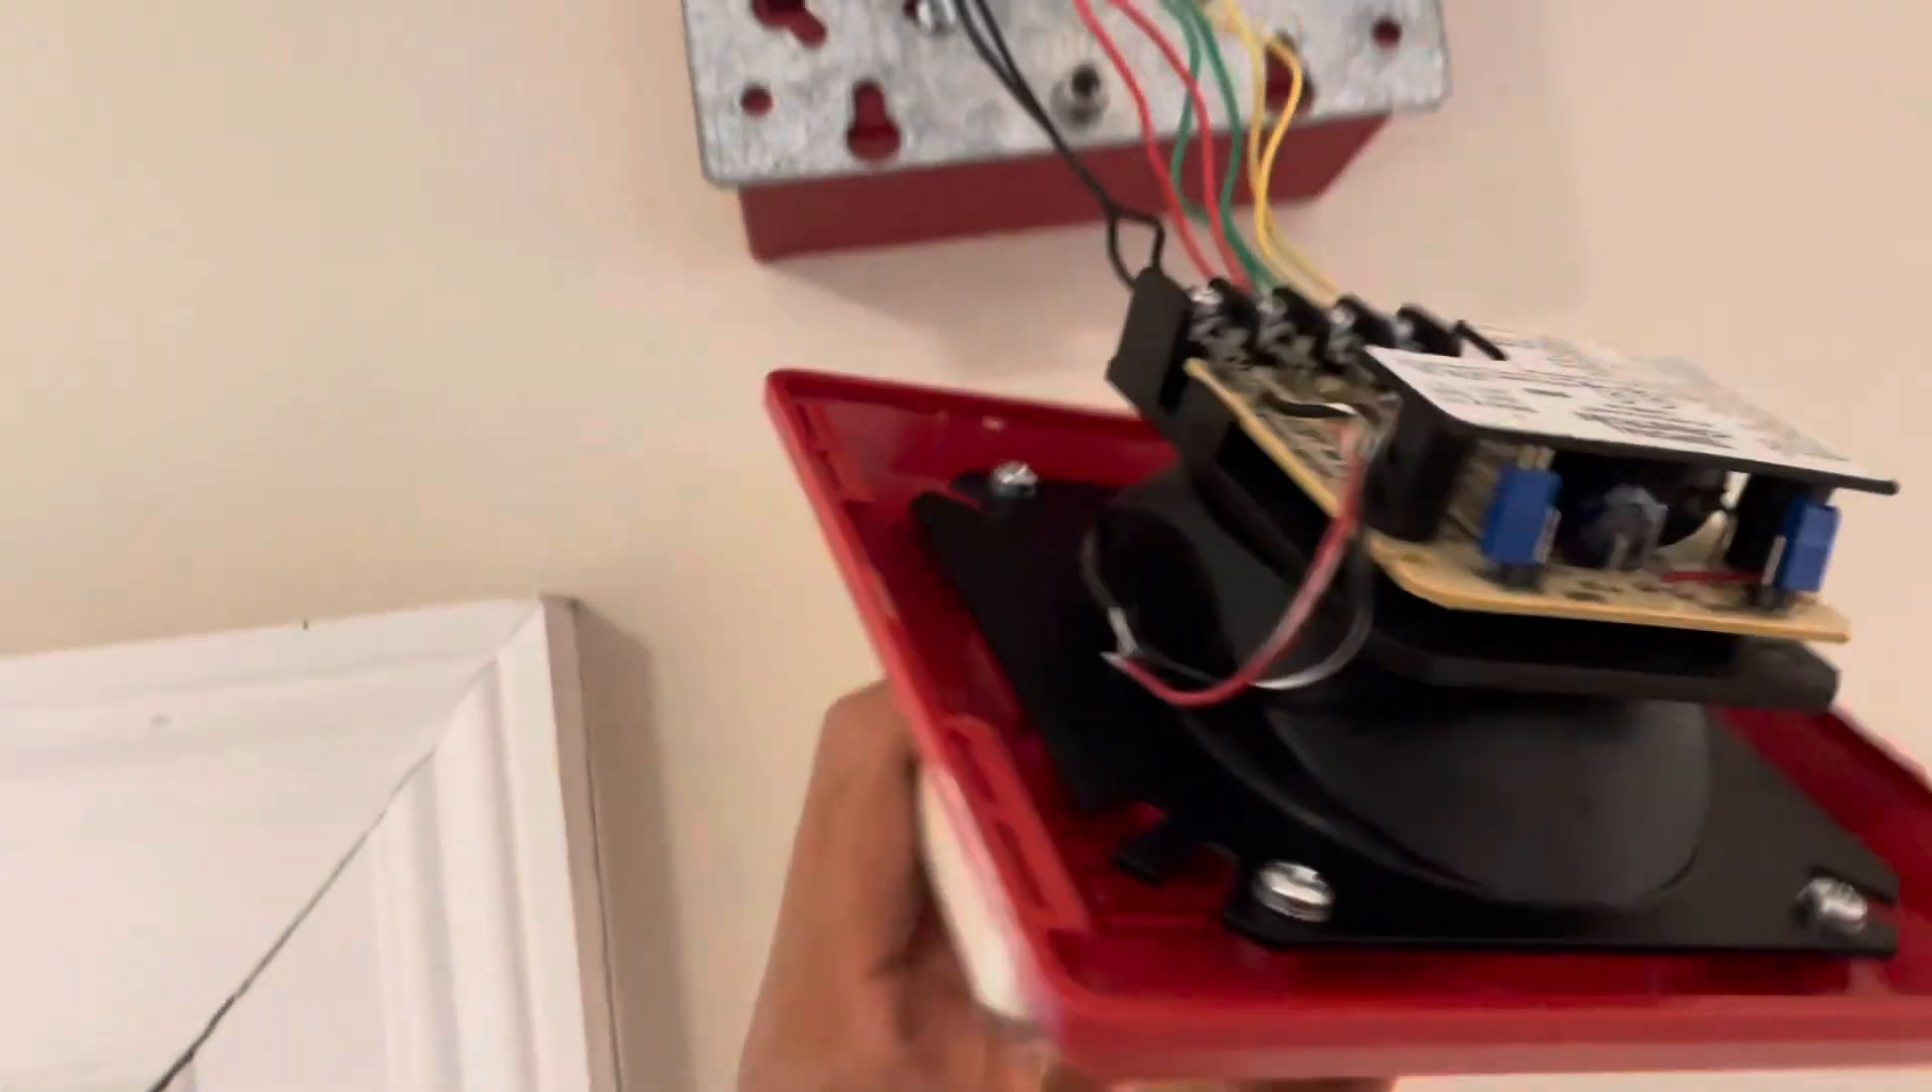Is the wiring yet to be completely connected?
No.